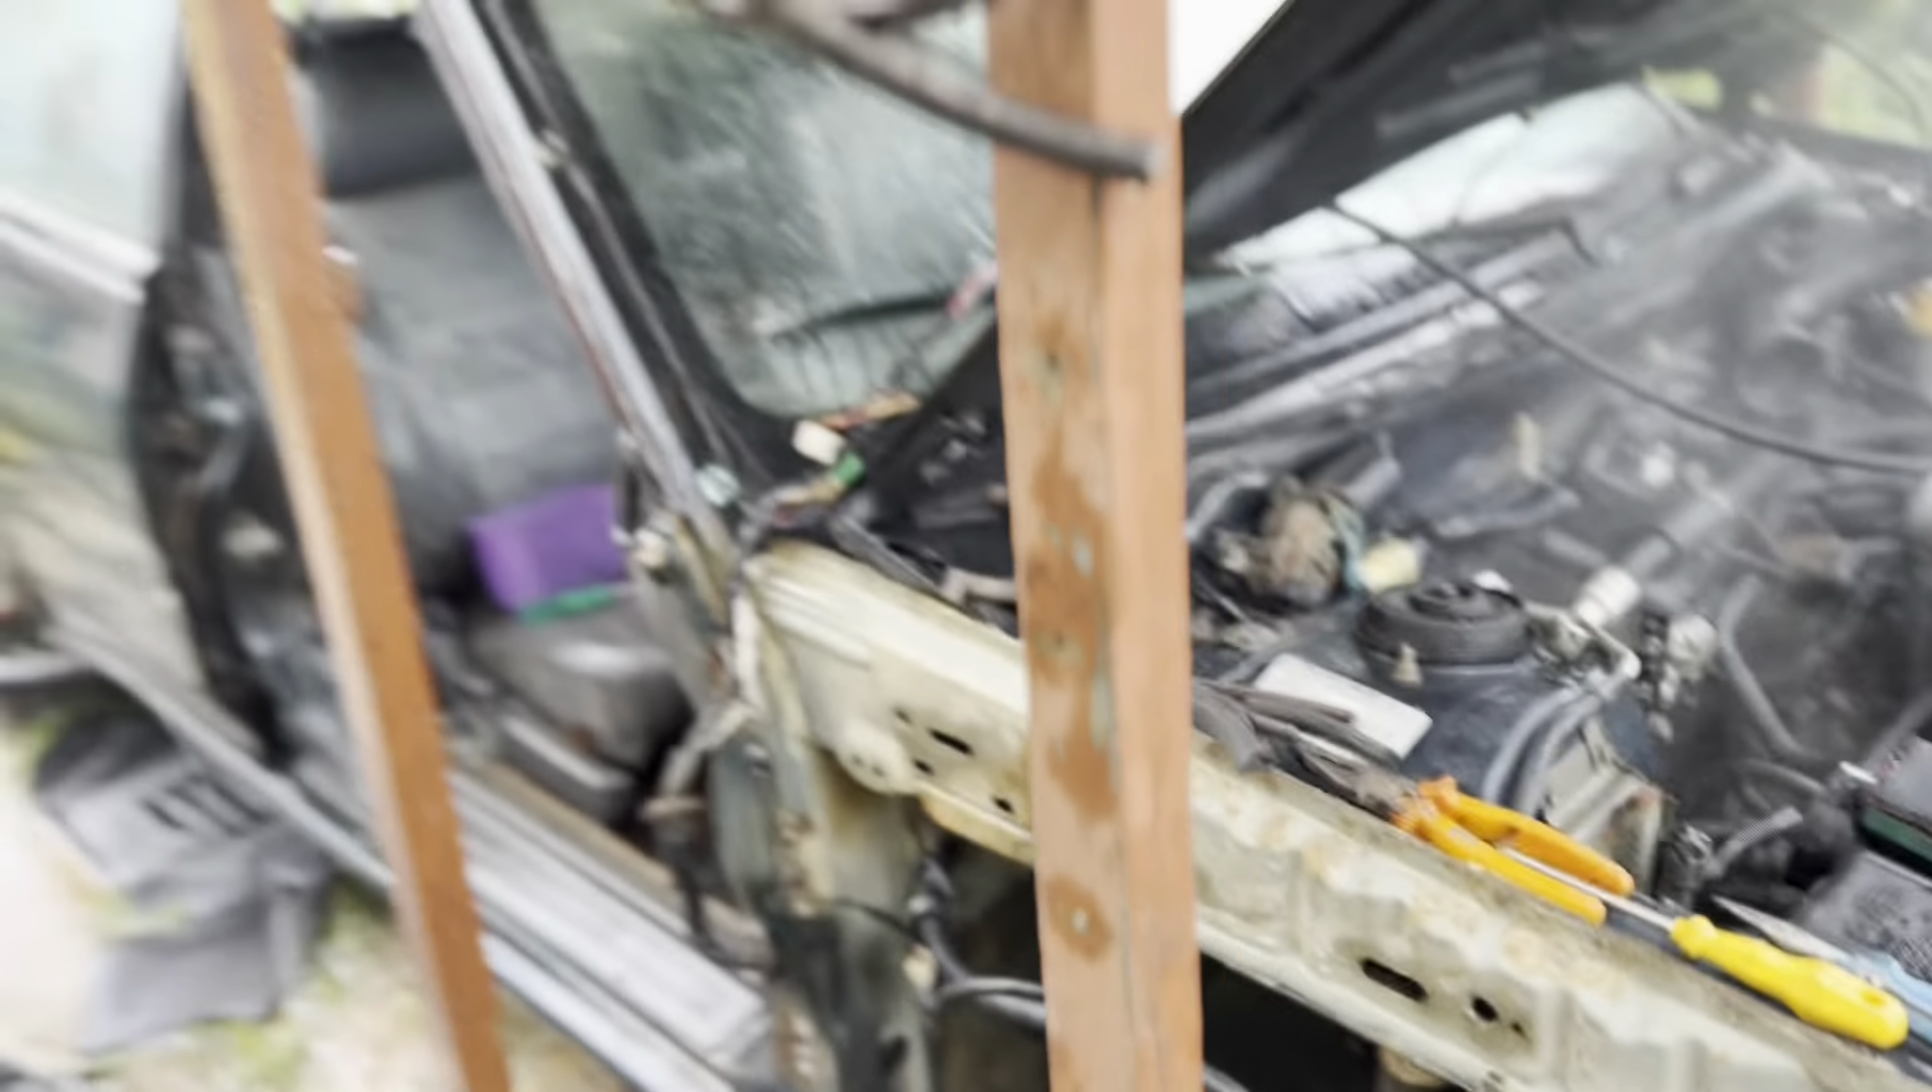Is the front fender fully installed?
No.